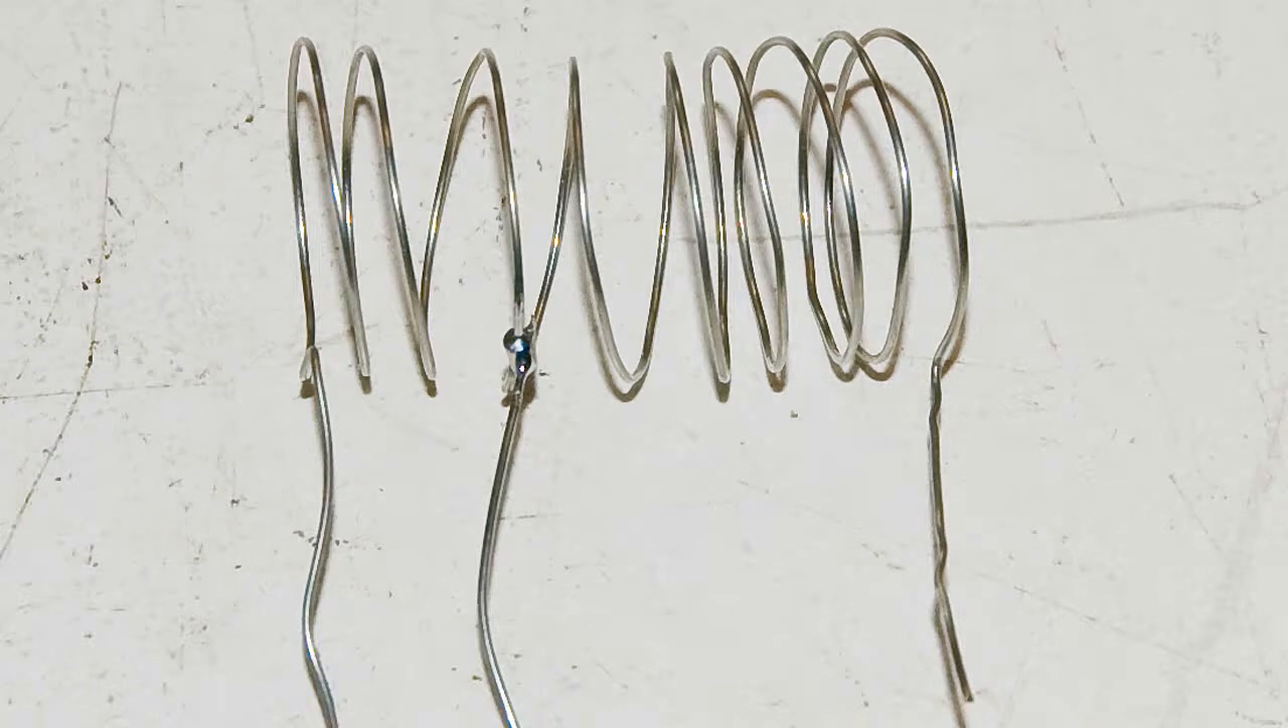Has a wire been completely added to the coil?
Yes.